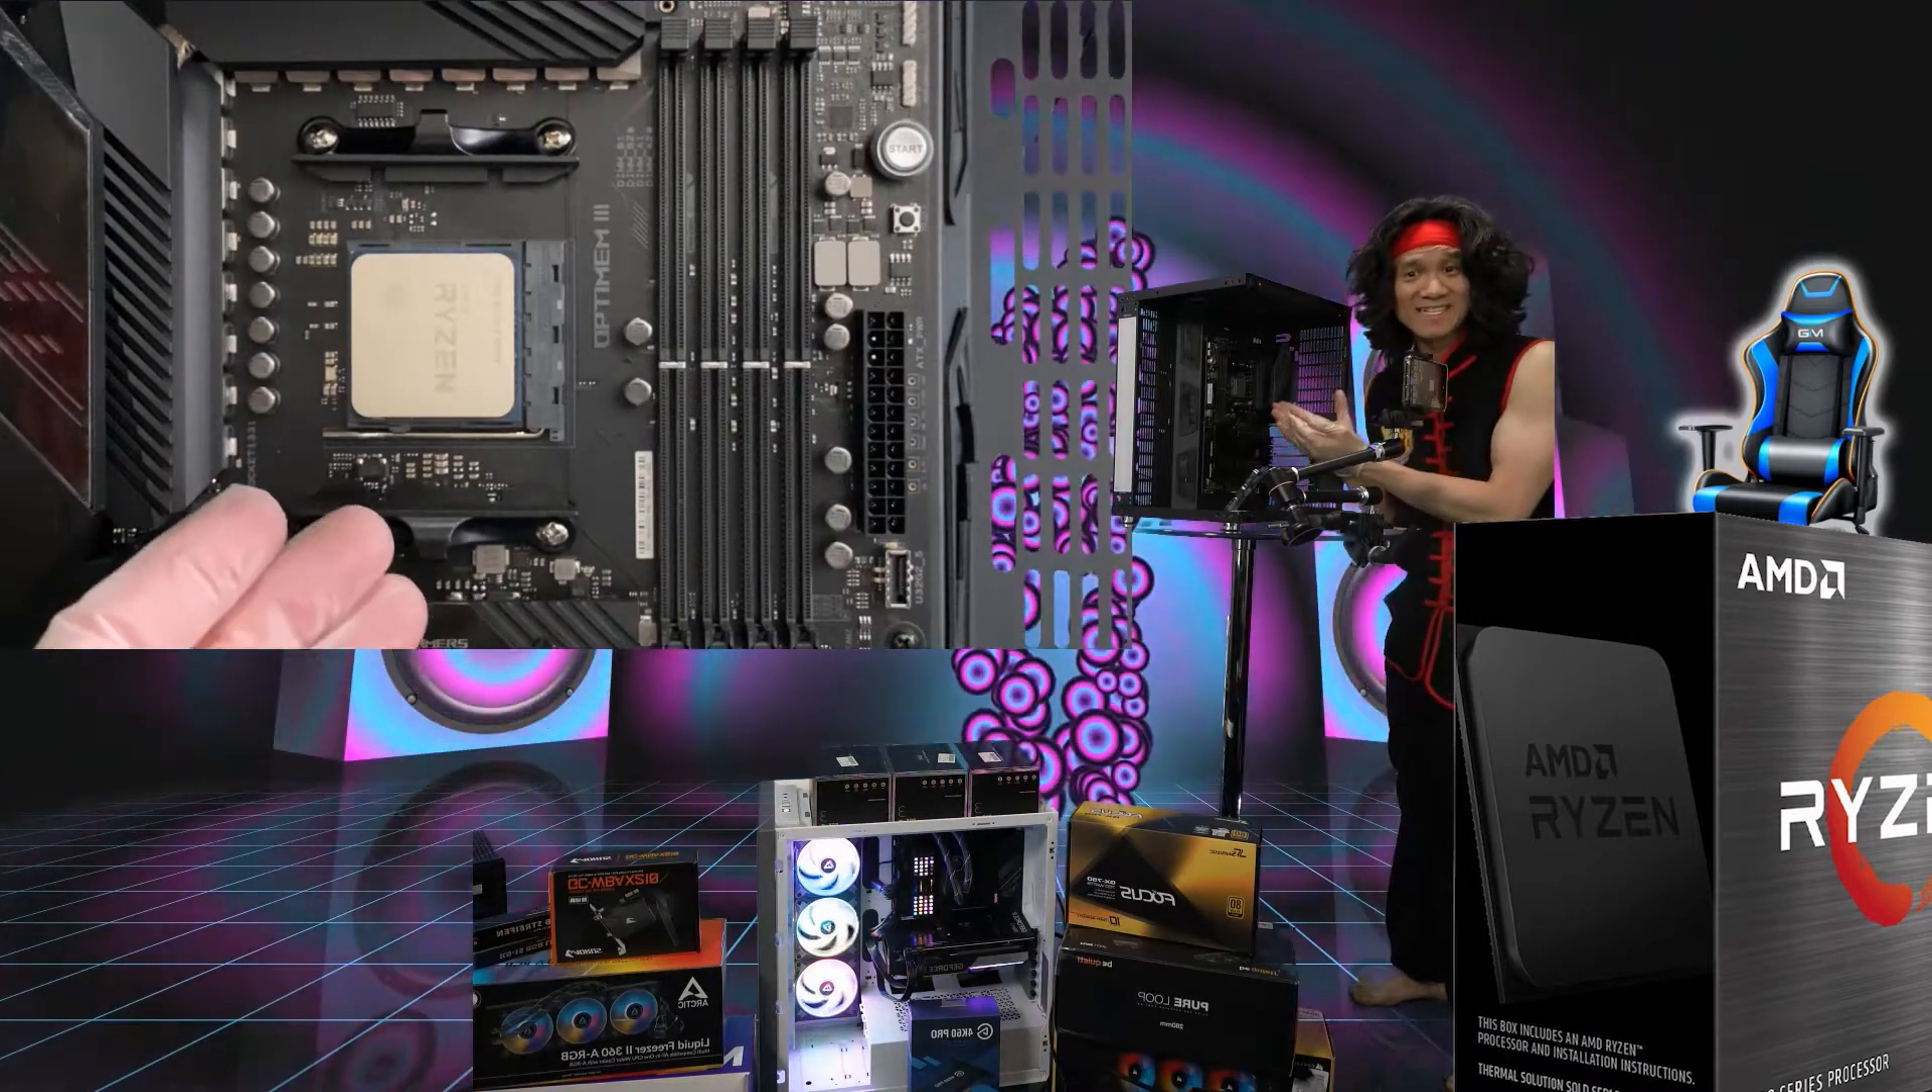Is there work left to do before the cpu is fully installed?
No.